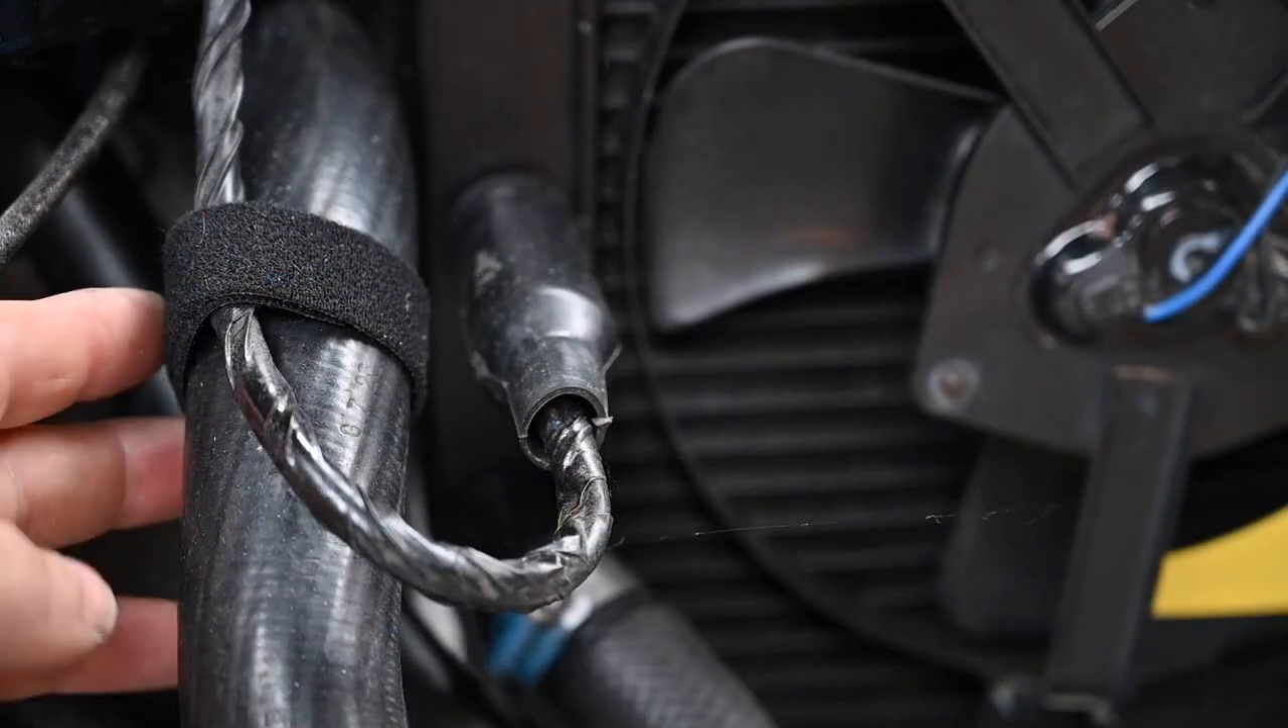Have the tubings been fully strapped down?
Yes.